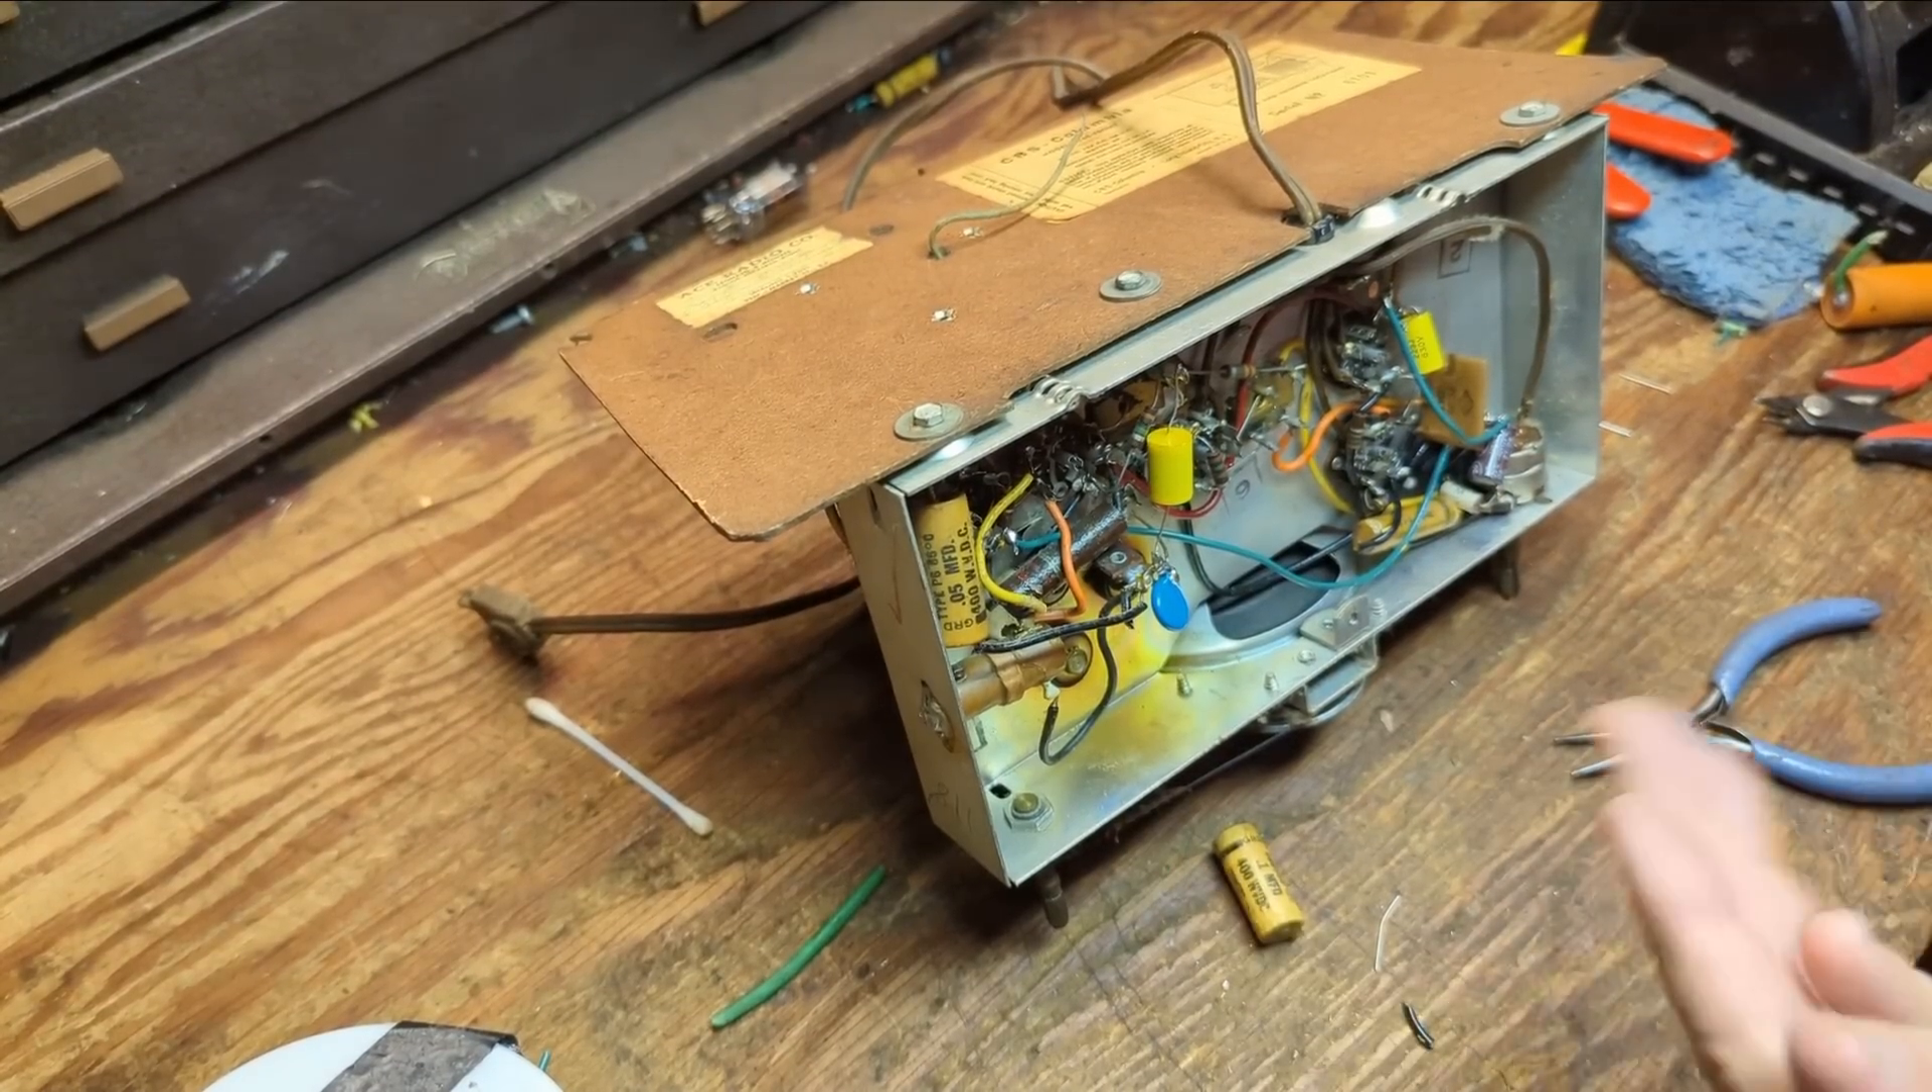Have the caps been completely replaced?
No.